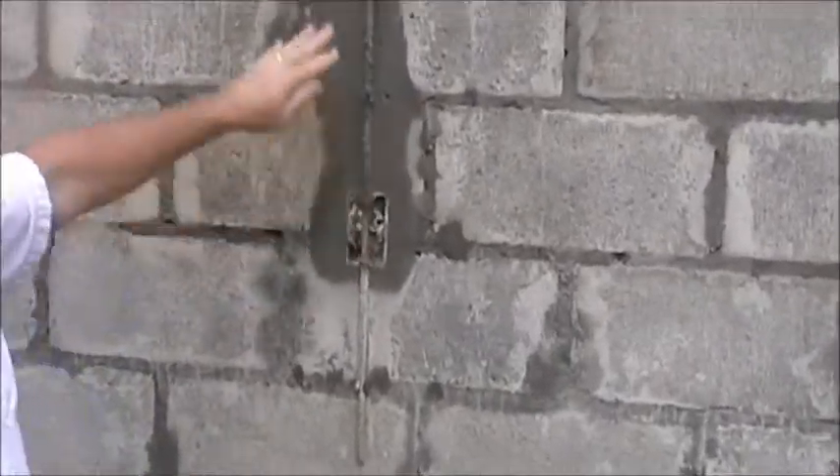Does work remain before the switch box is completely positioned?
No.